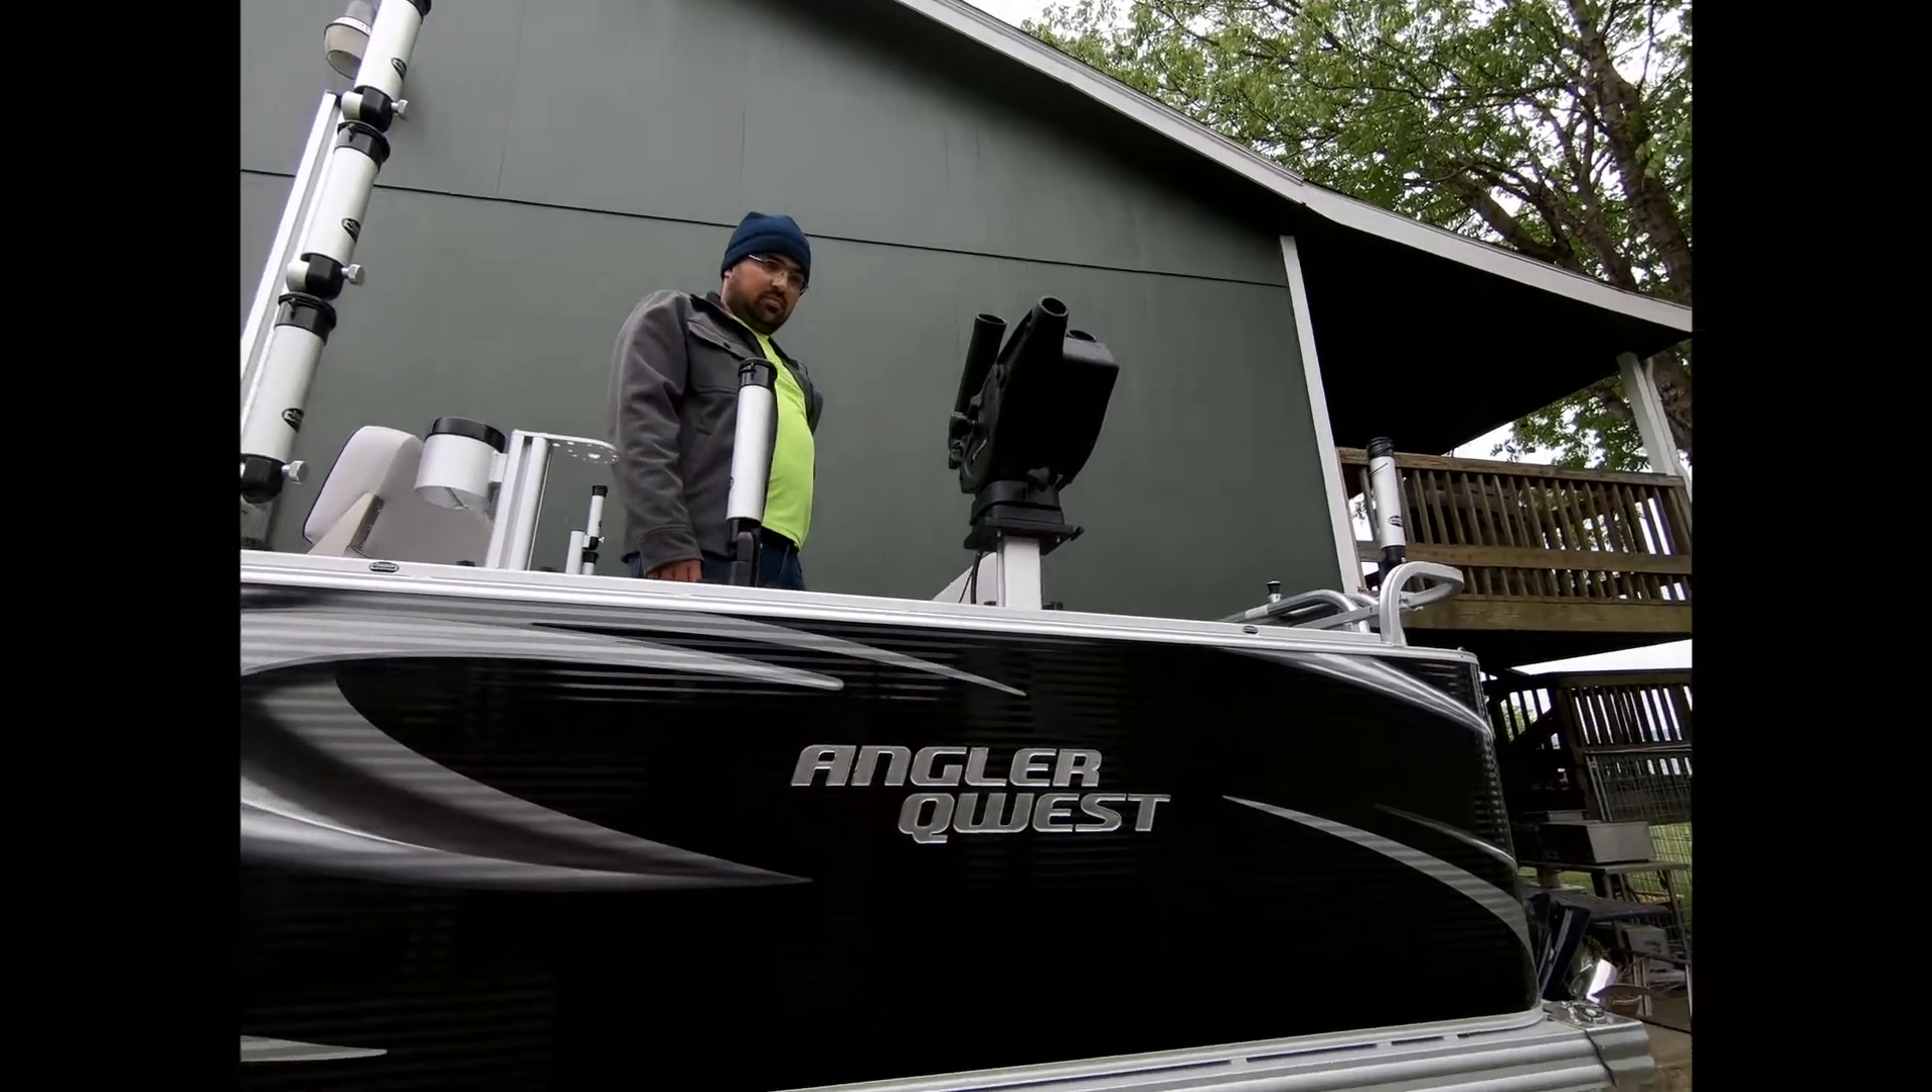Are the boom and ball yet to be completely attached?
Yes.